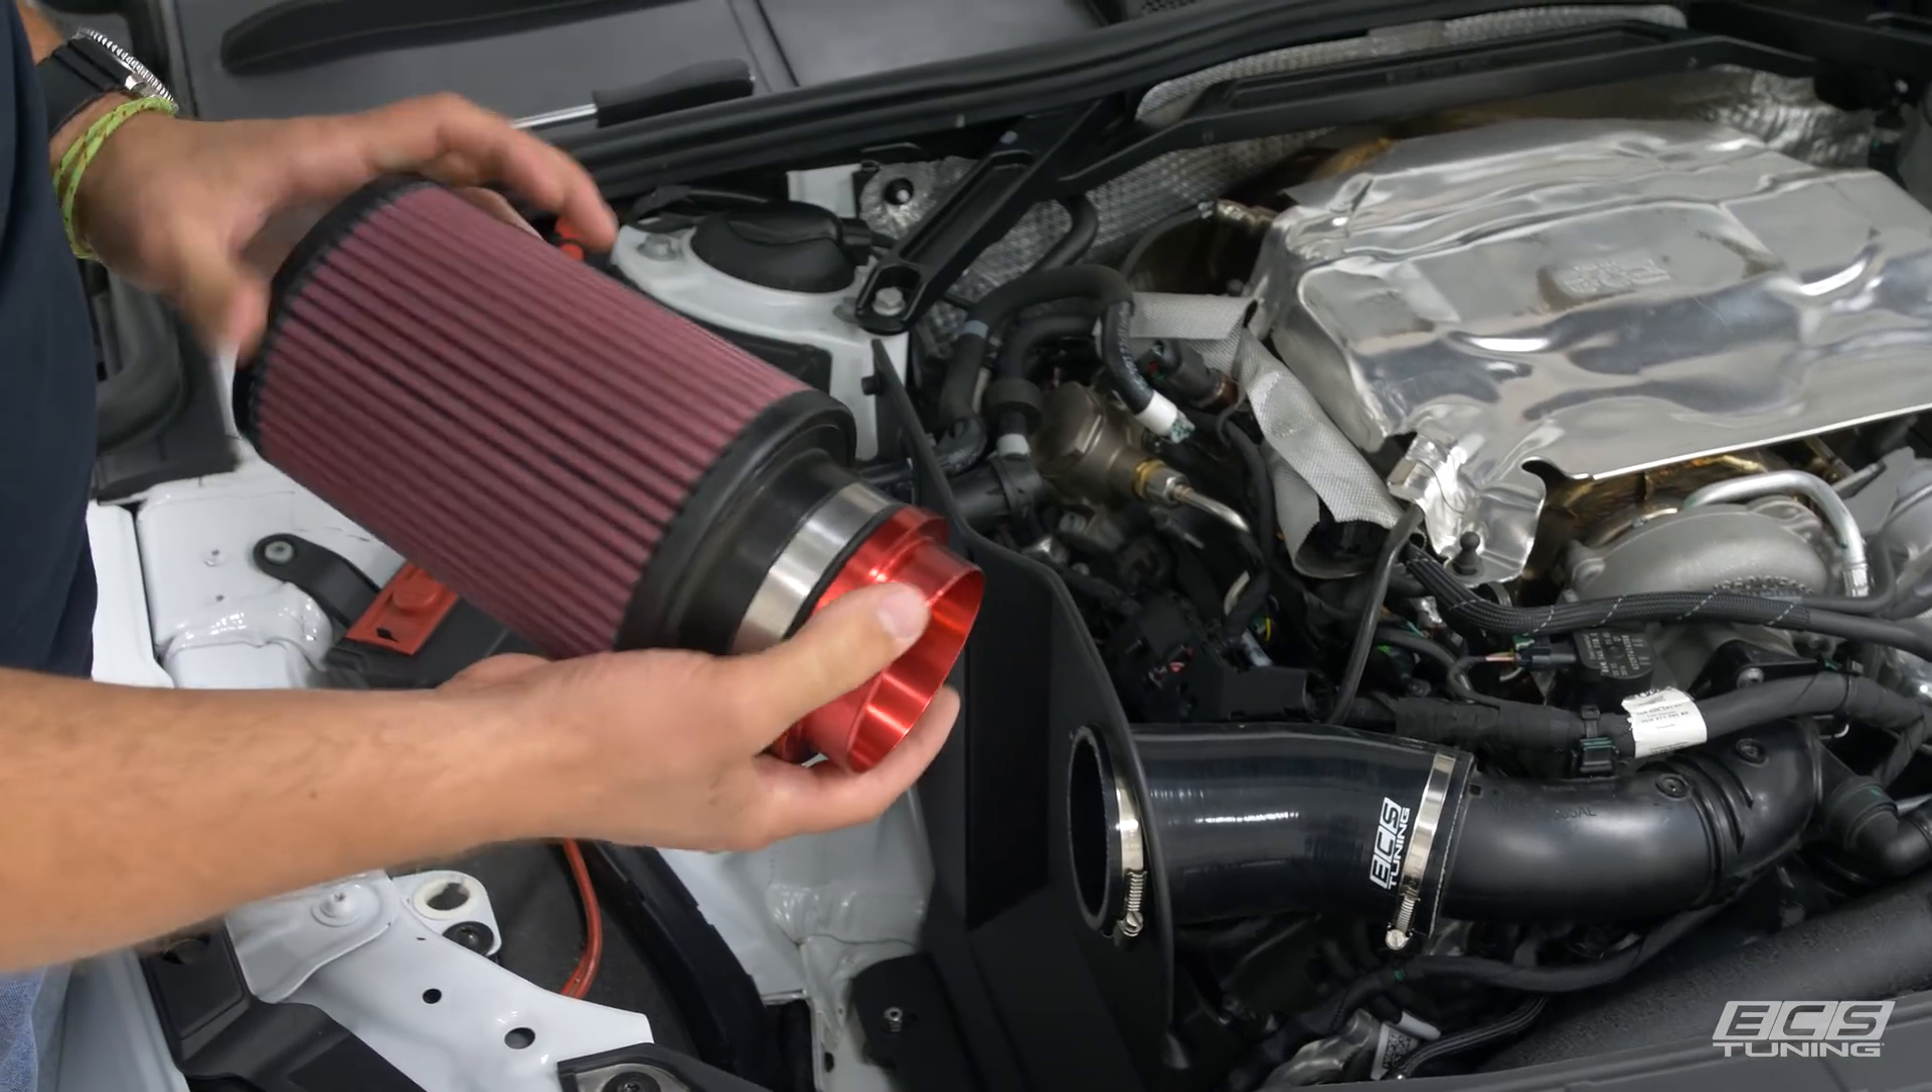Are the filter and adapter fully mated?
Yes.